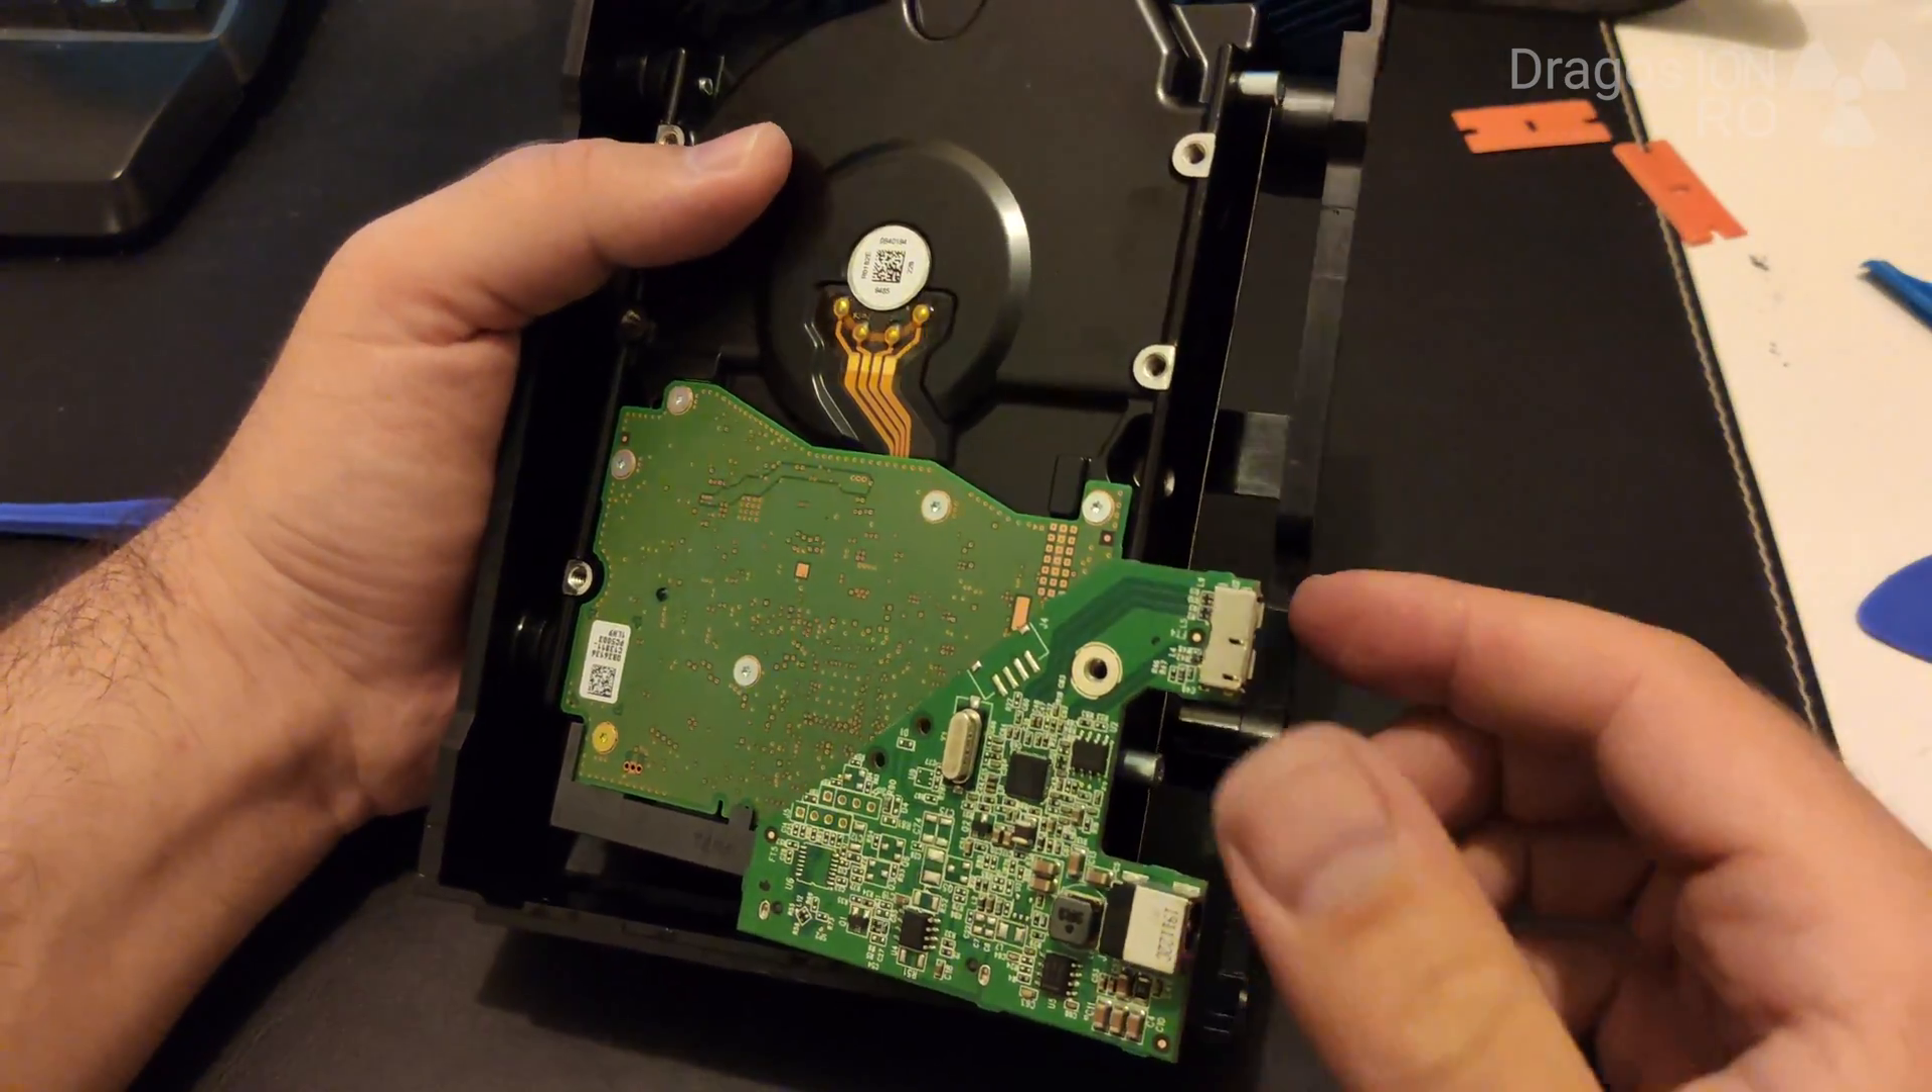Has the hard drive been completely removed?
No.